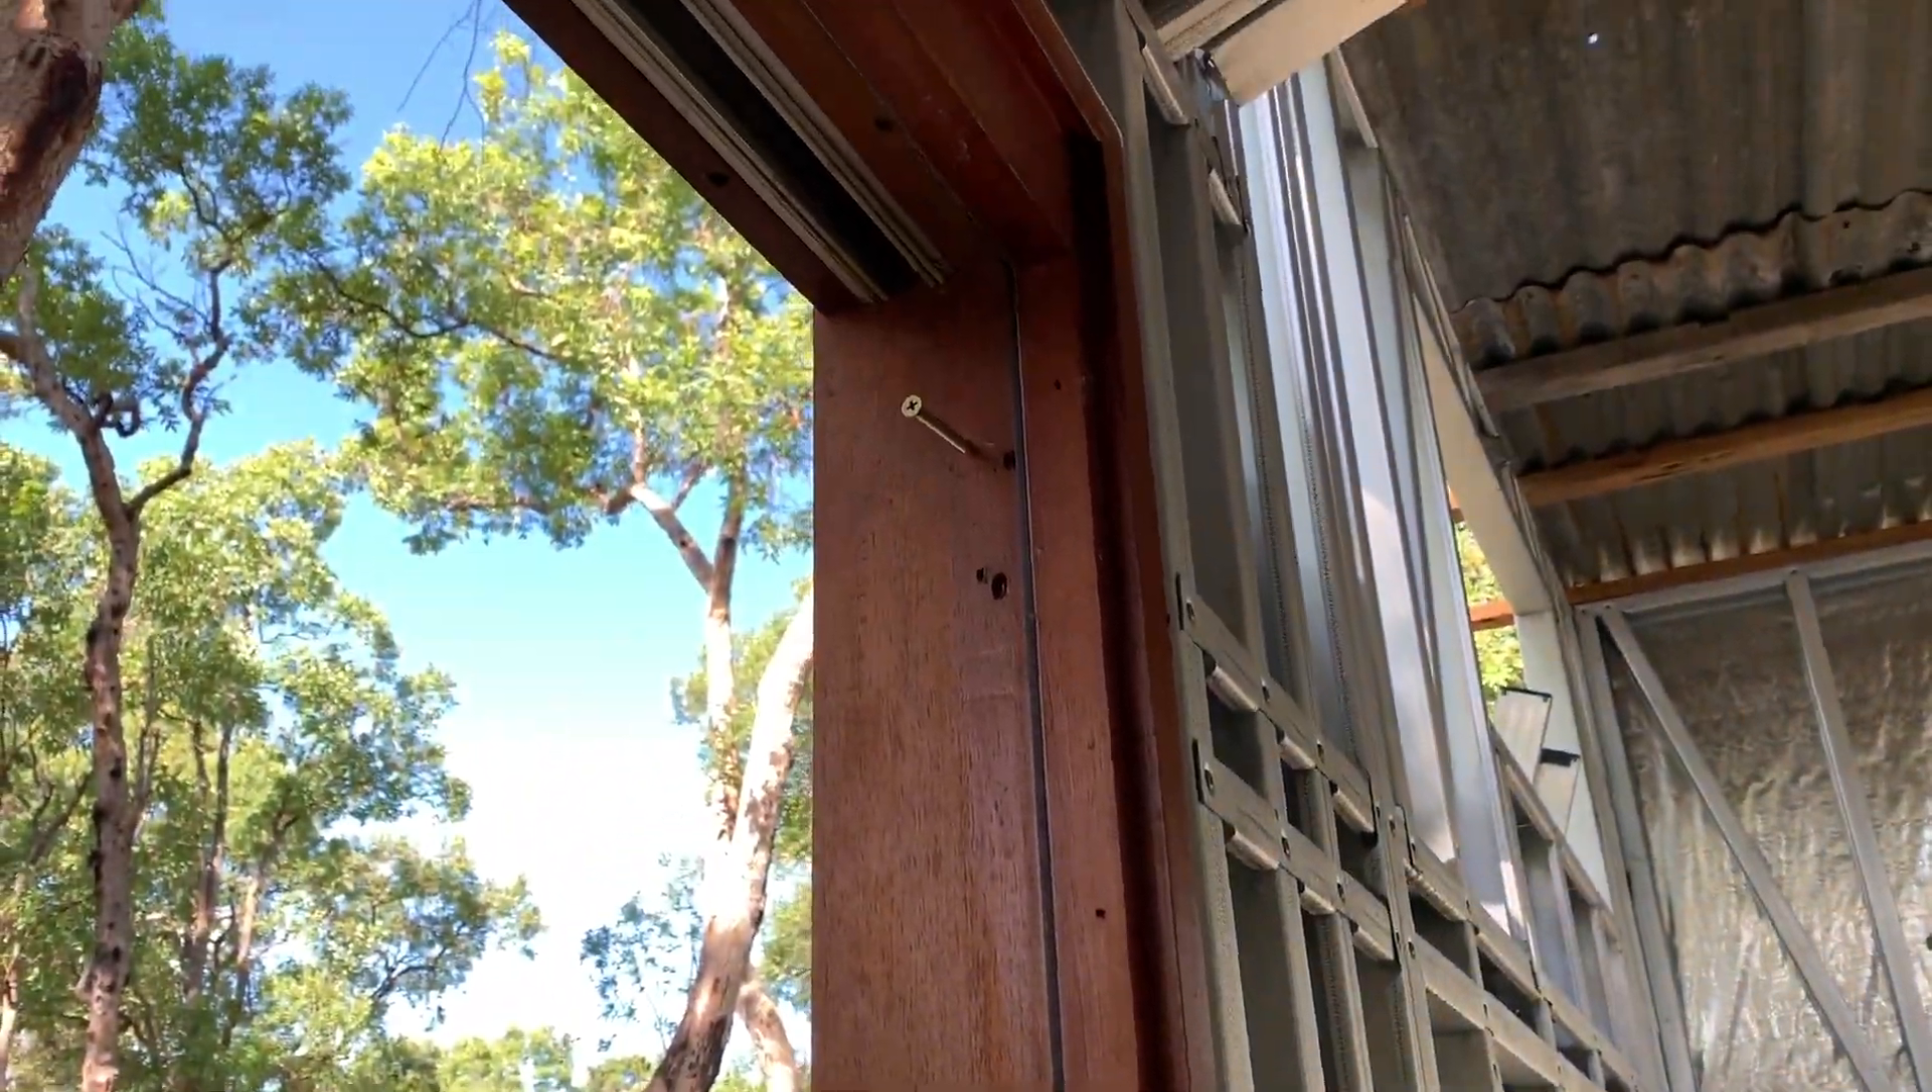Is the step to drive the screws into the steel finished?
No.